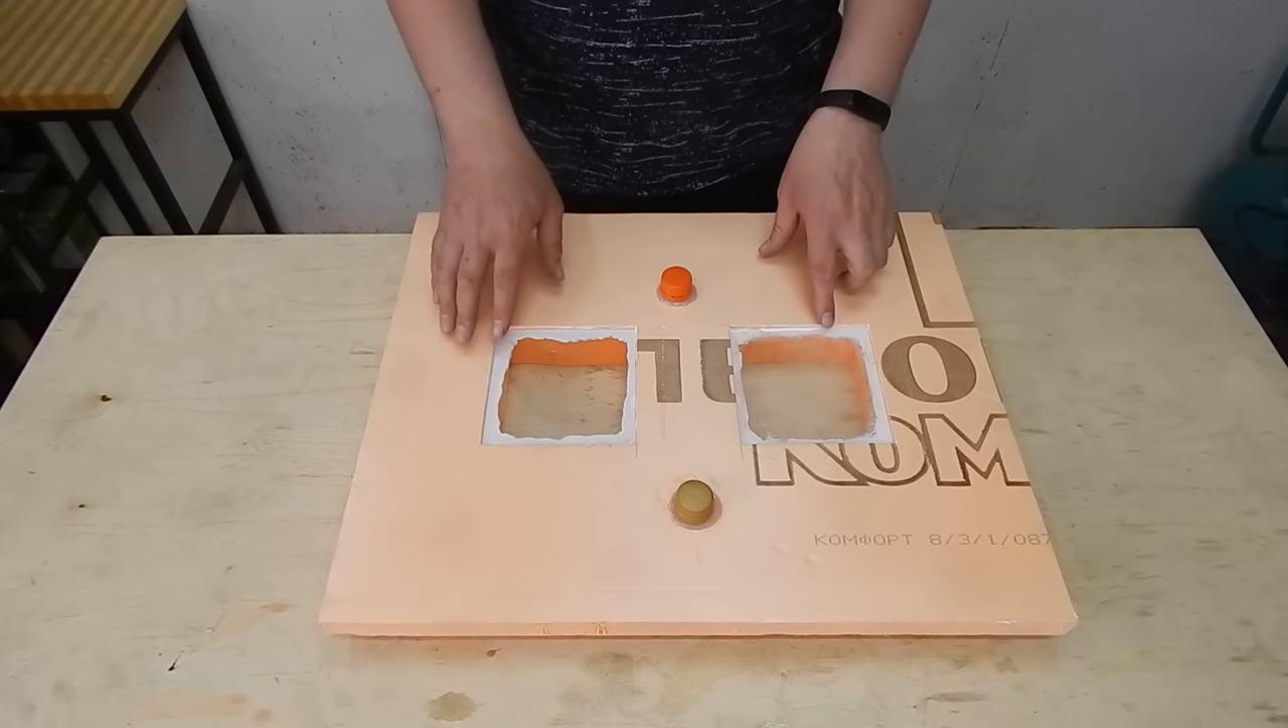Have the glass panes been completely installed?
Yes.